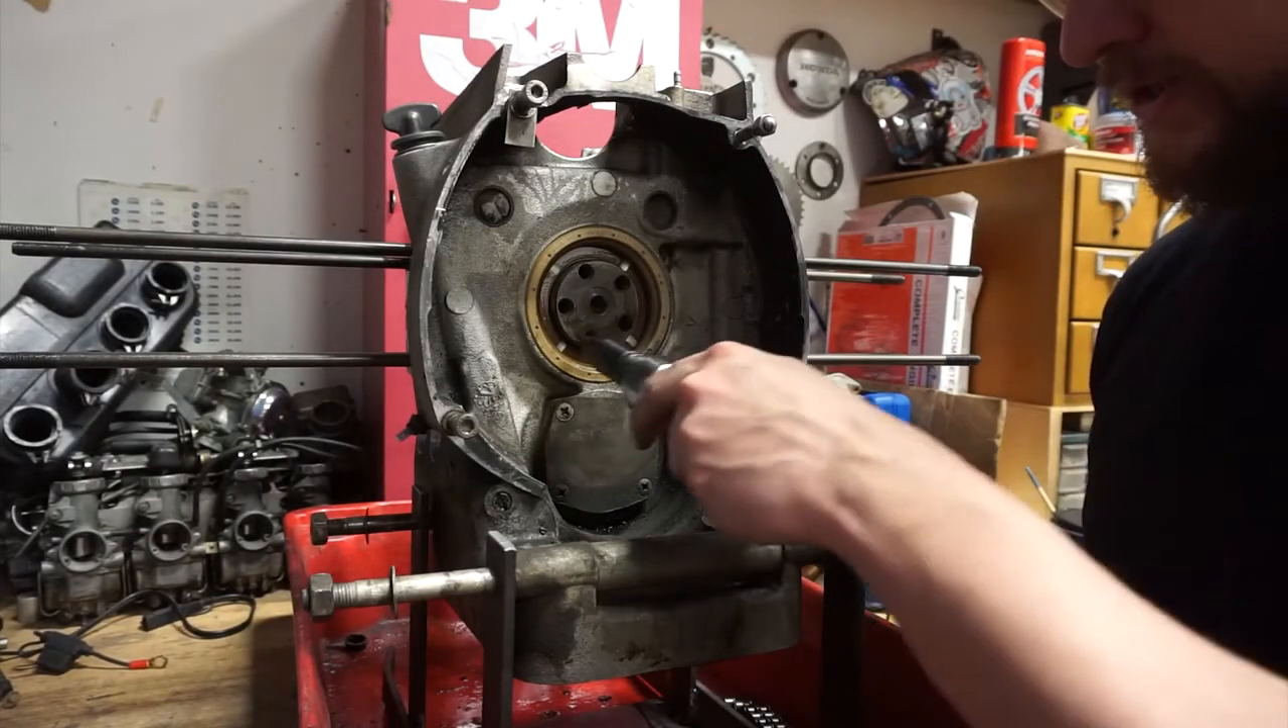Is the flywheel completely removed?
Yes.